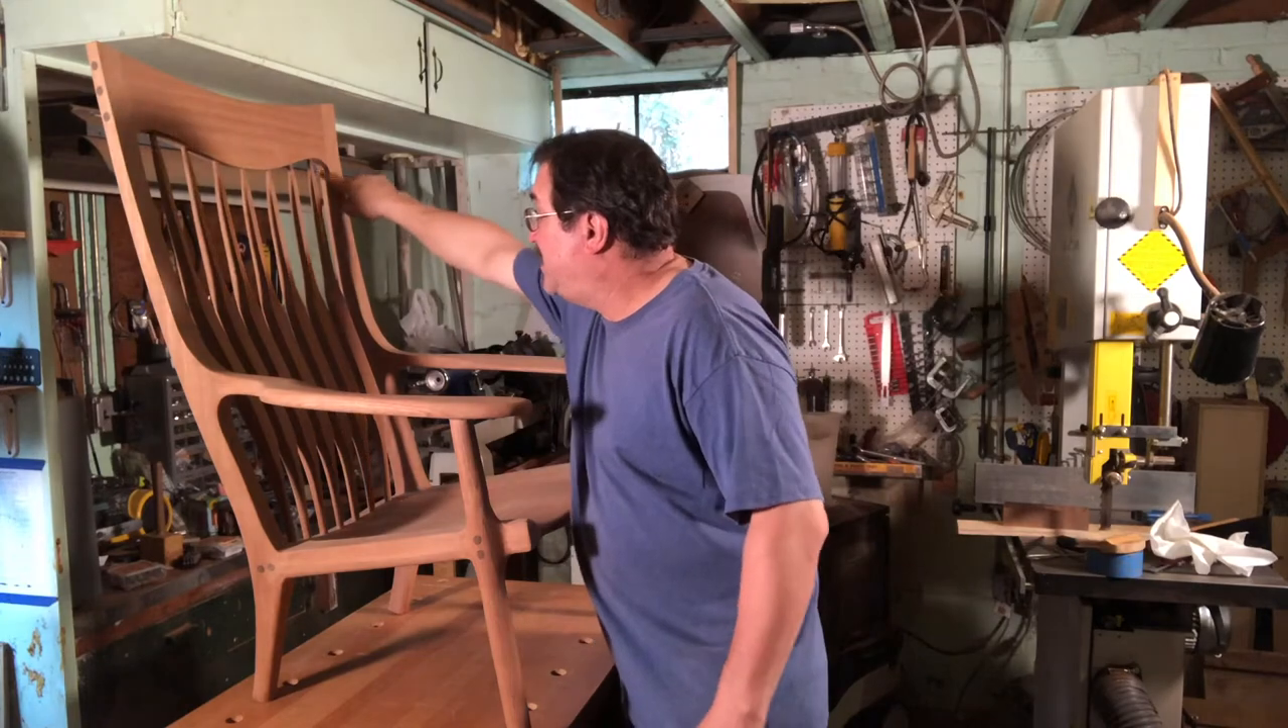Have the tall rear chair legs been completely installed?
Yes.